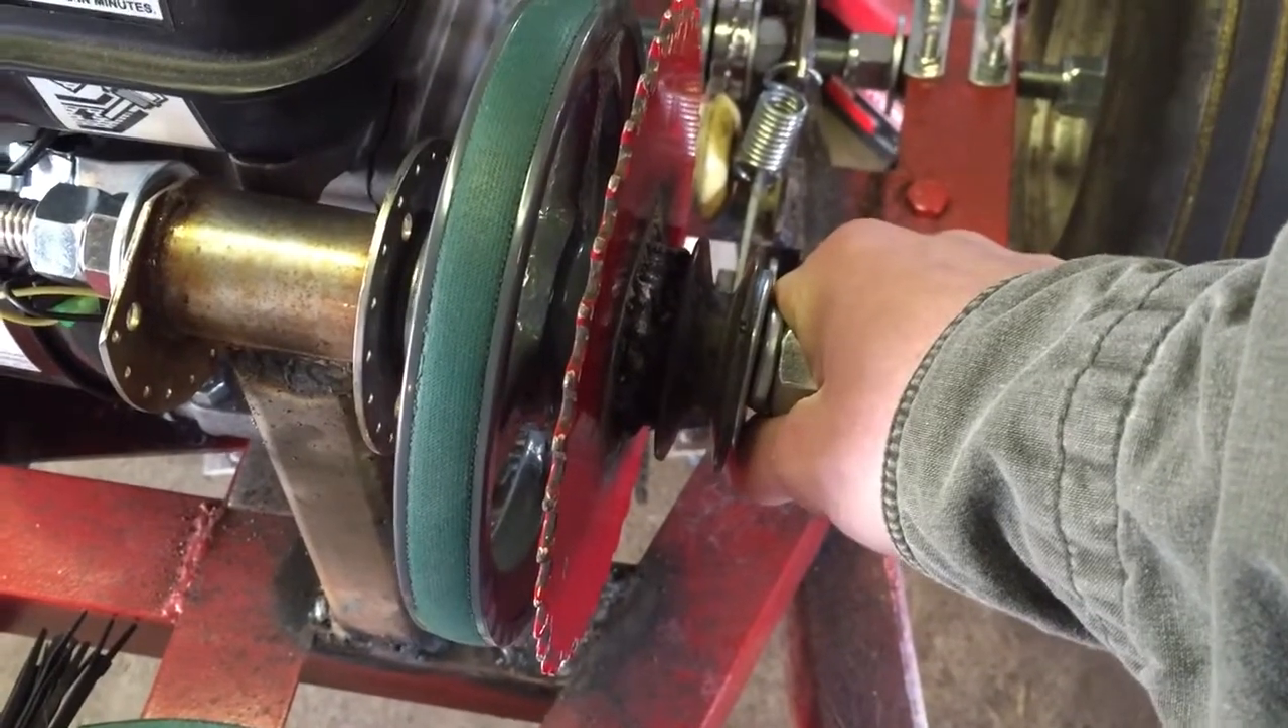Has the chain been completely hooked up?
No.